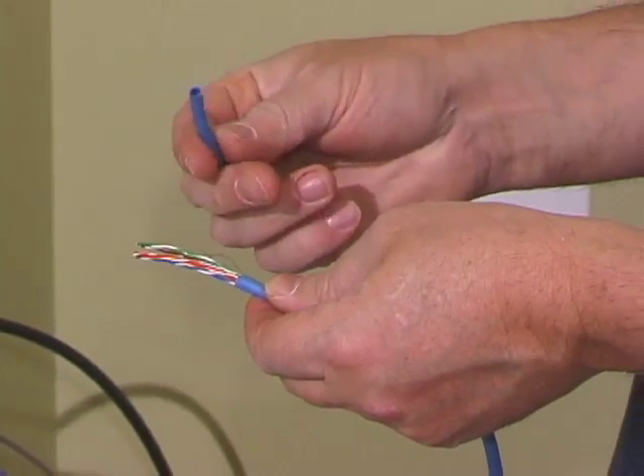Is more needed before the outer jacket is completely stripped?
No.